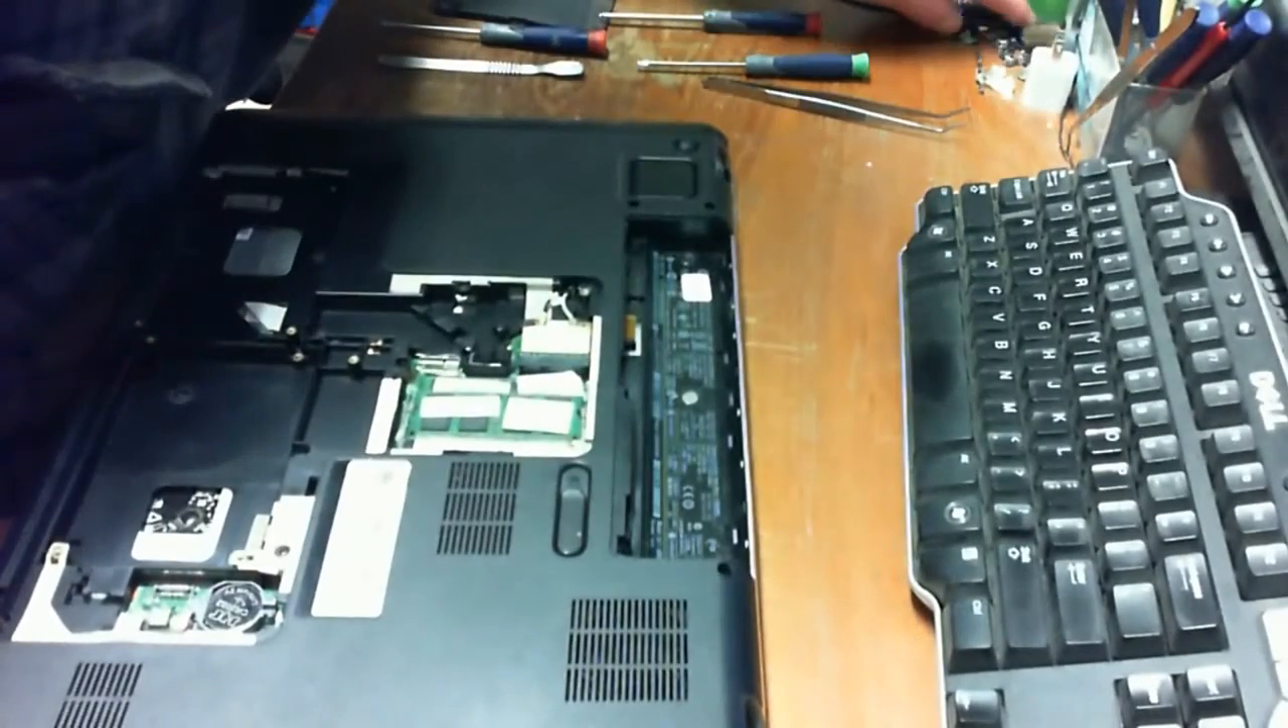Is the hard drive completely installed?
No.